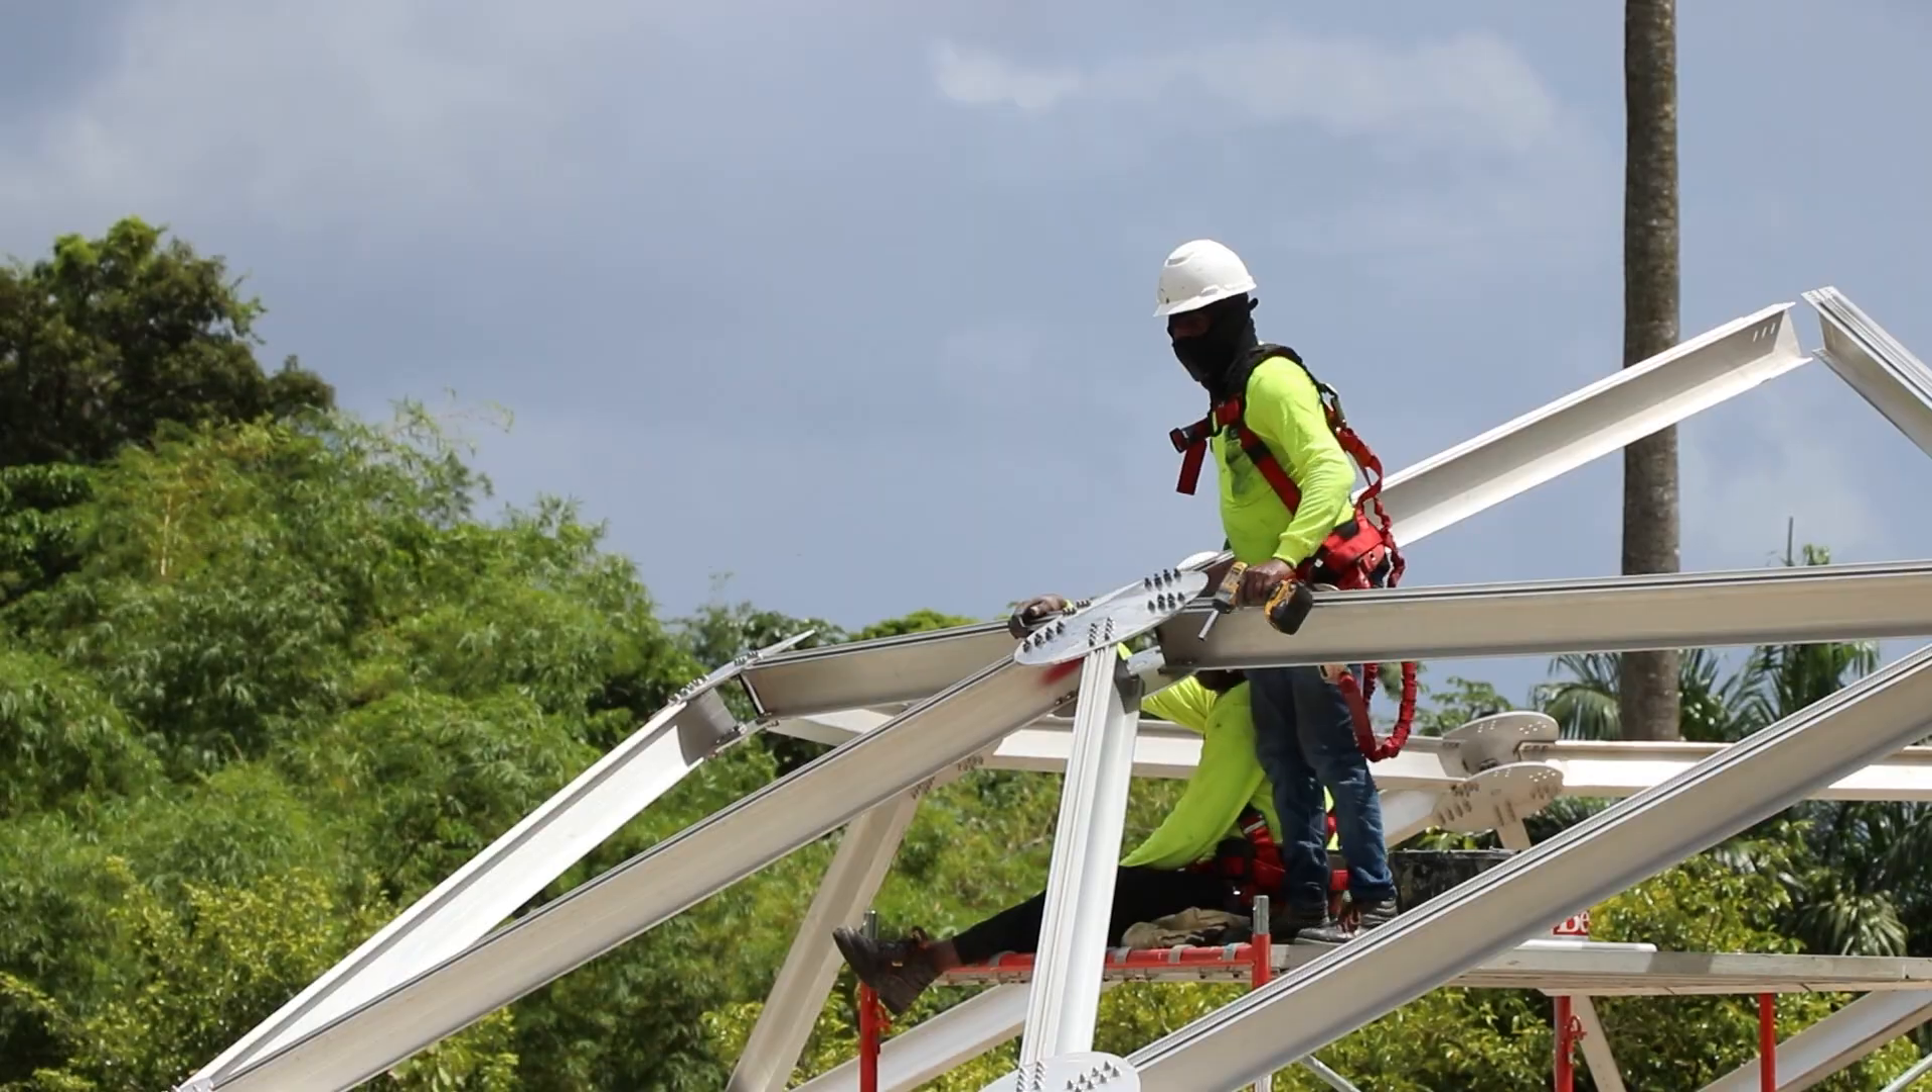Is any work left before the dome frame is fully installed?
Yes.